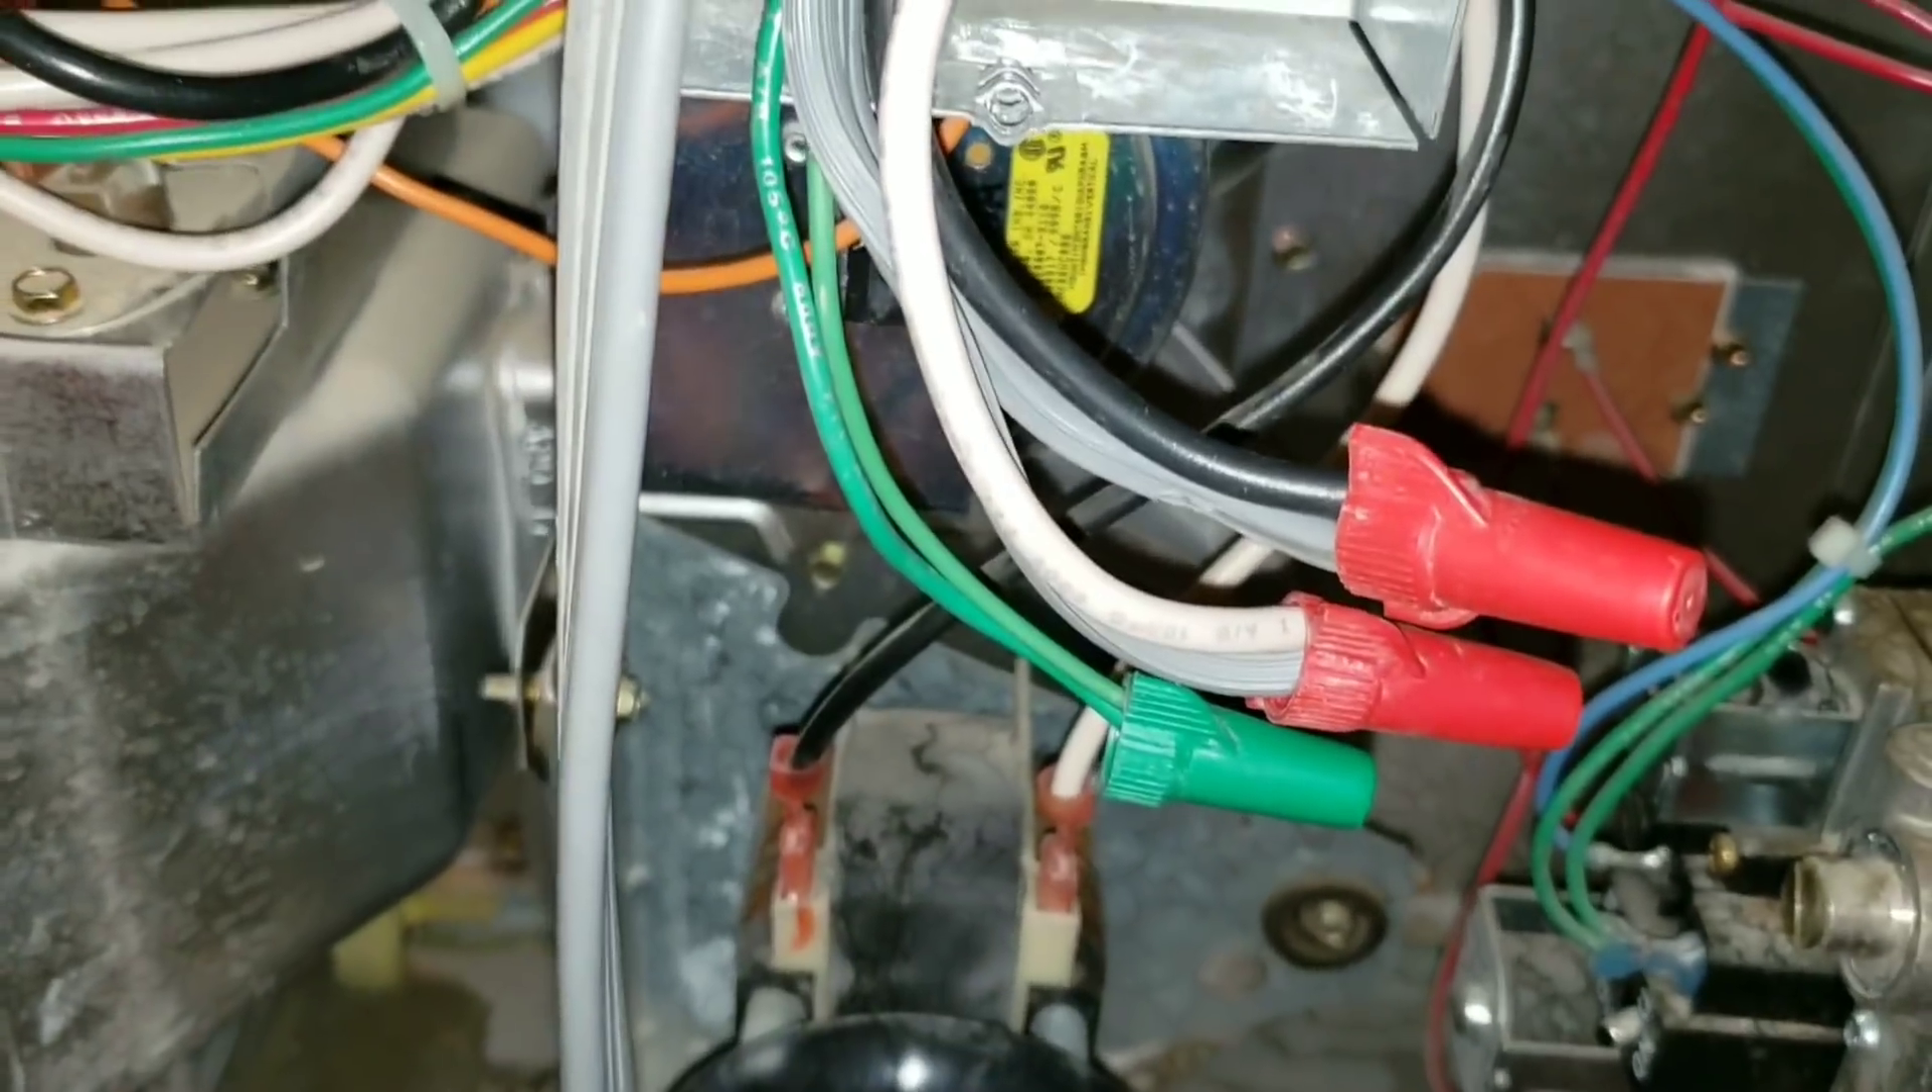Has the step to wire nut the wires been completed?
Yes.